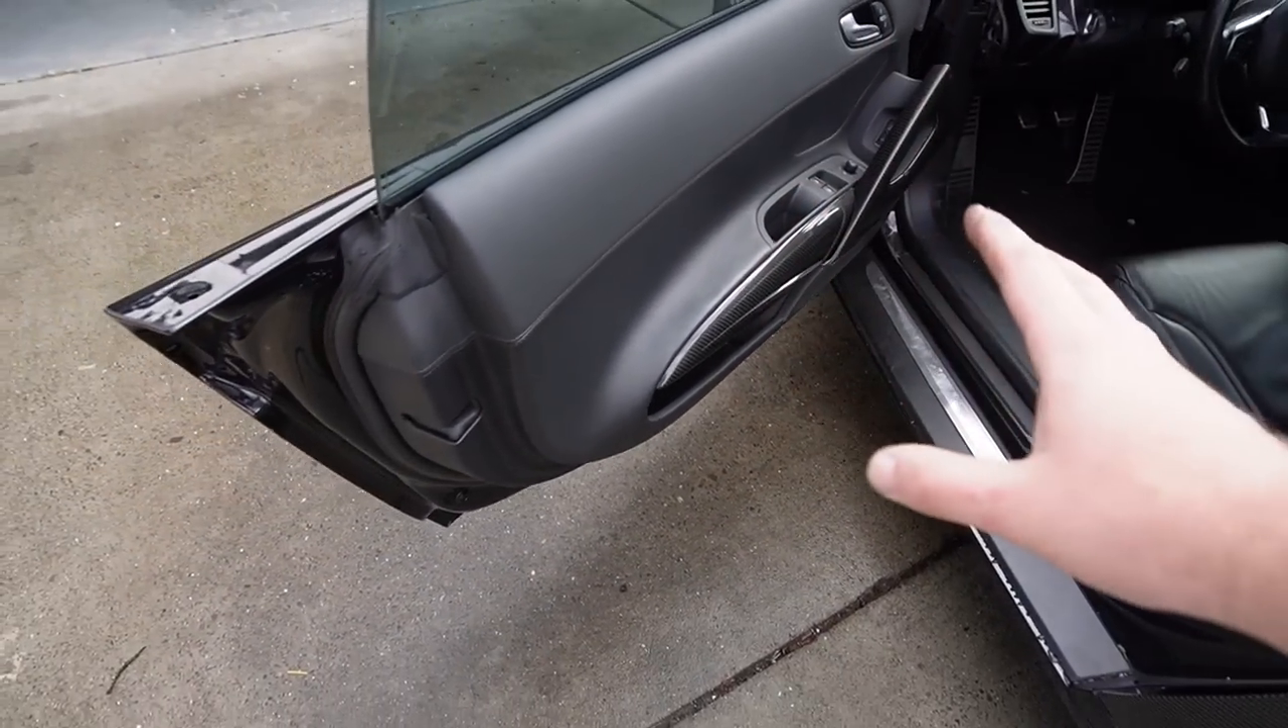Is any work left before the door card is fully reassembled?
No.